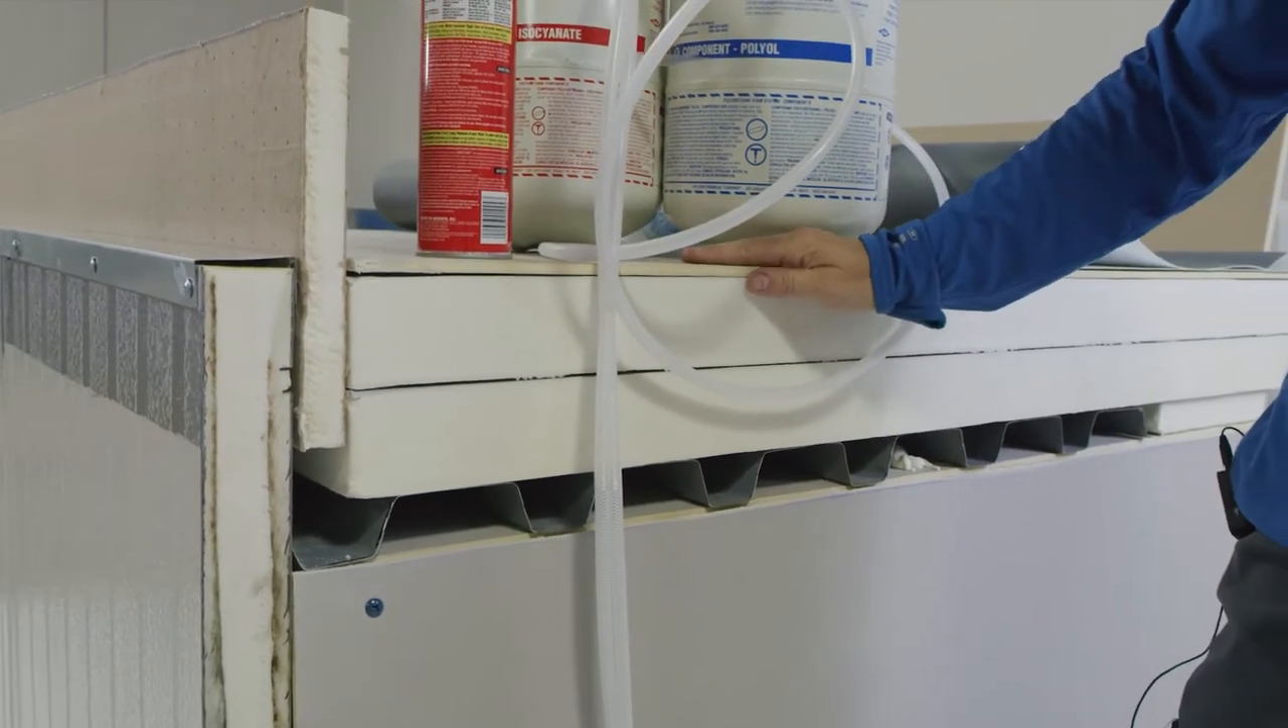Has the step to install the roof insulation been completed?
Yes.